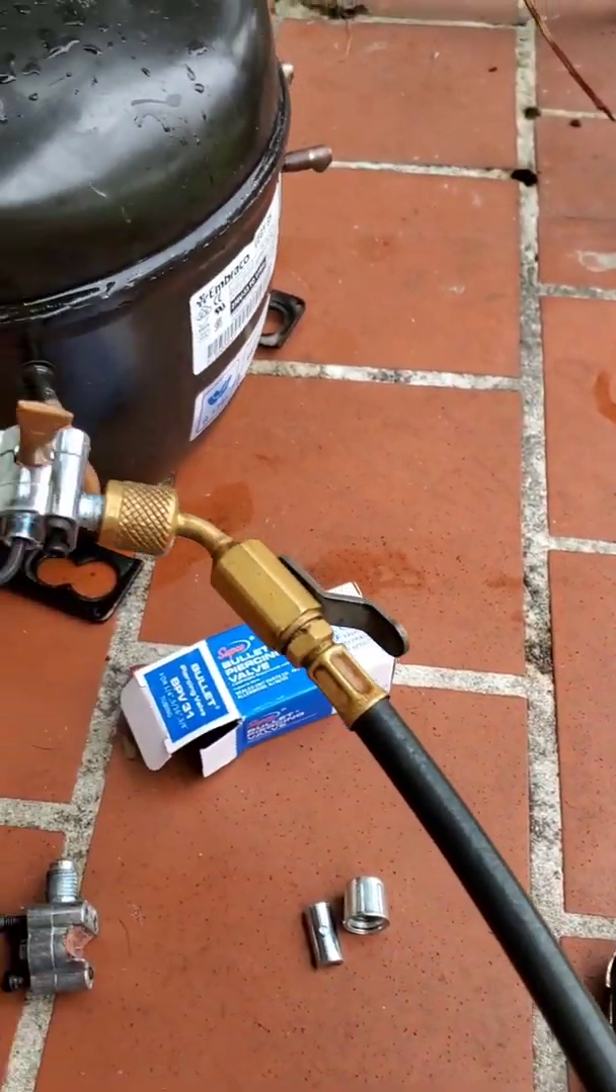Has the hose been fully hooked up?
Yes.